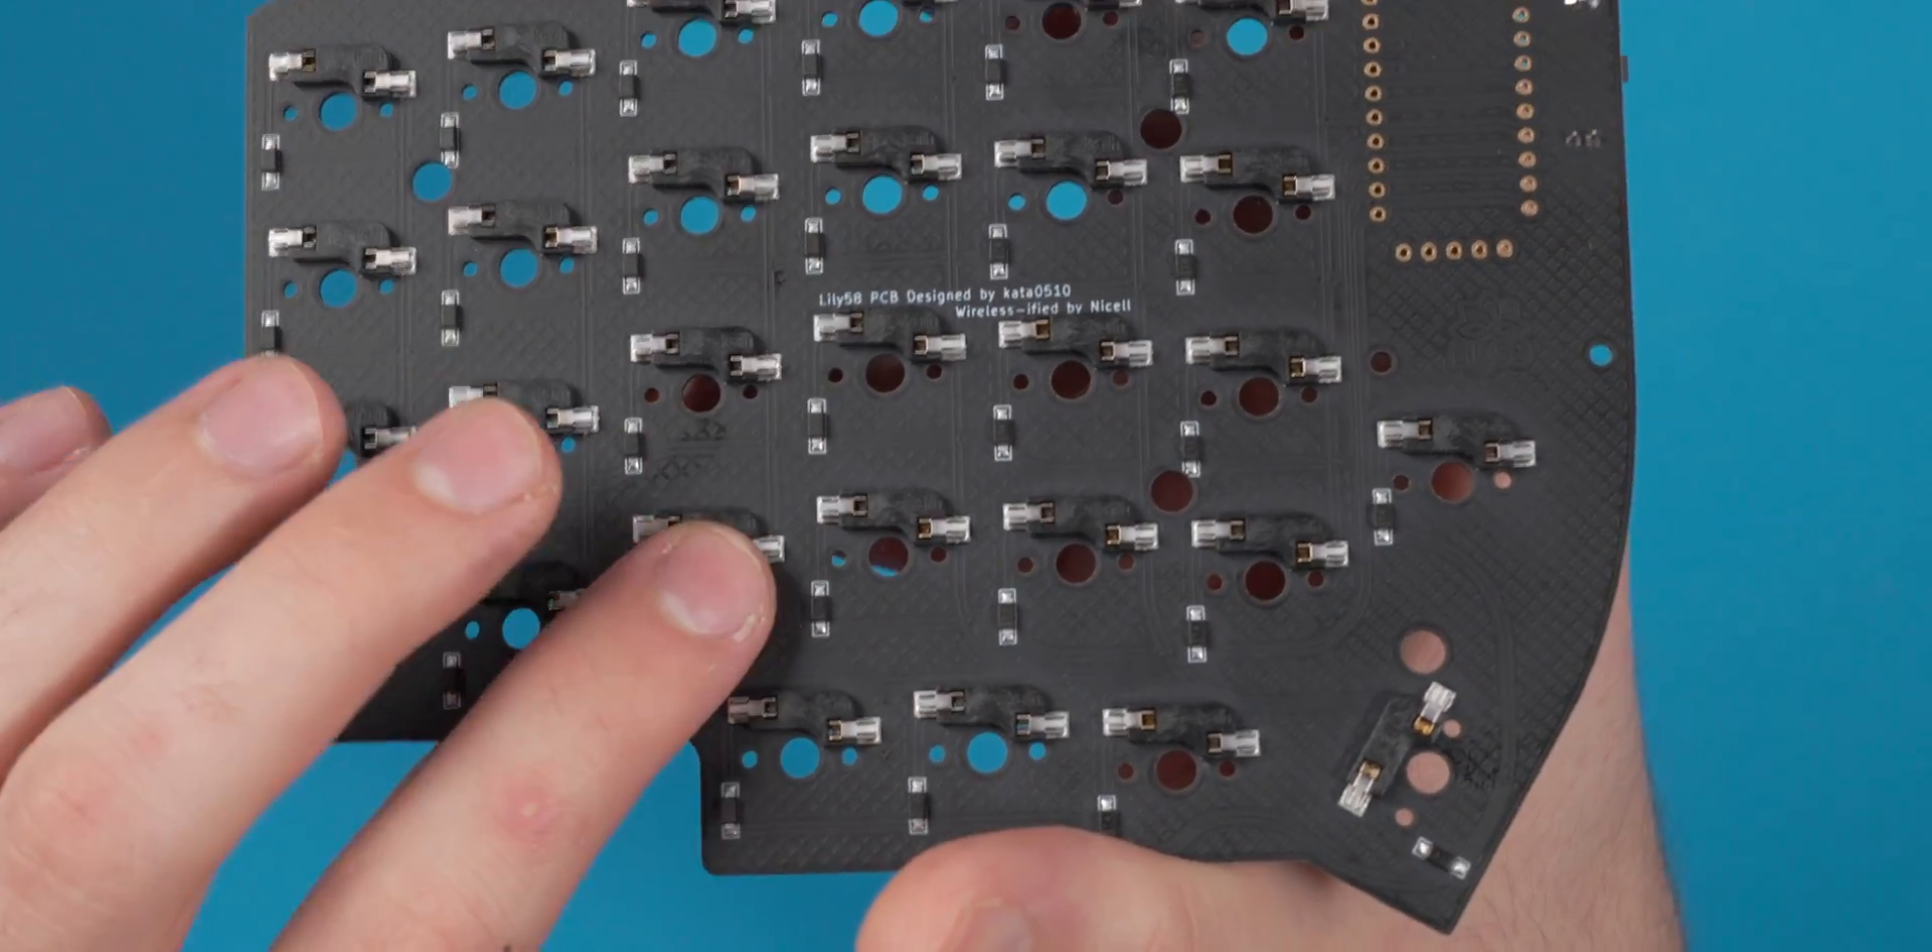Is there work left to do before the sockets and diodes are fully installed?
No.